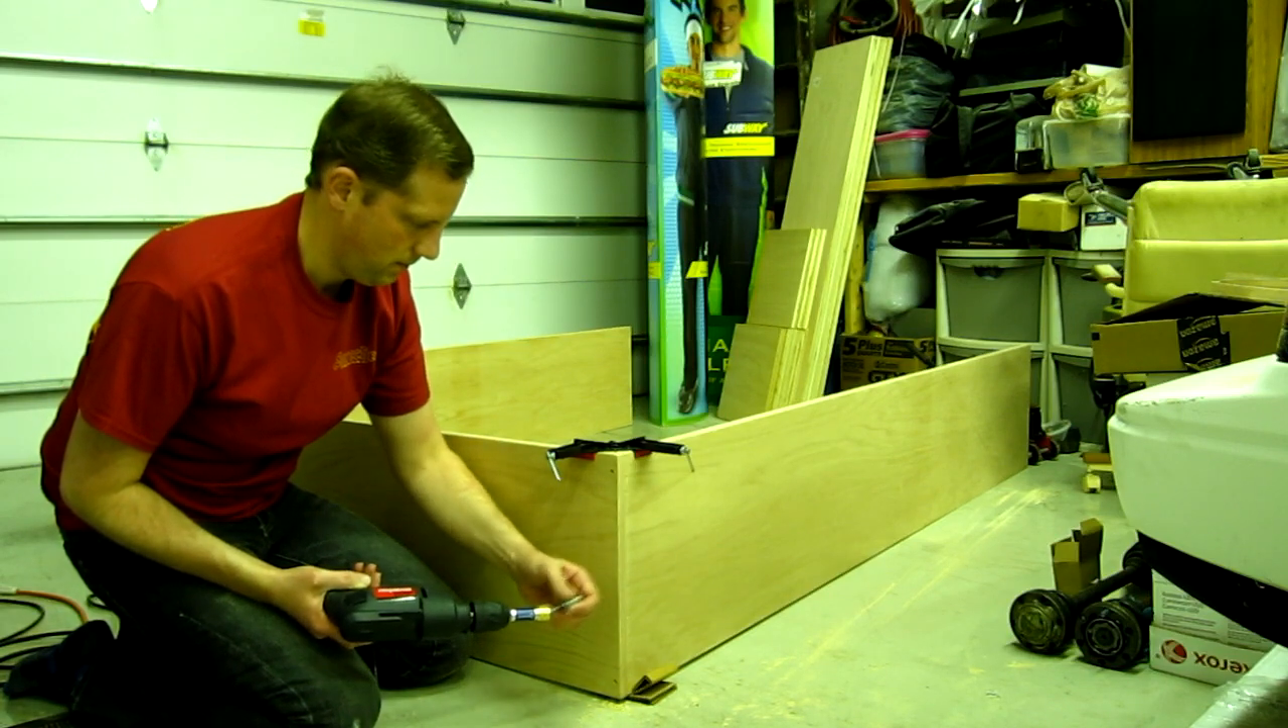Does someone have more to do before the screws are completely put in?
Yes.